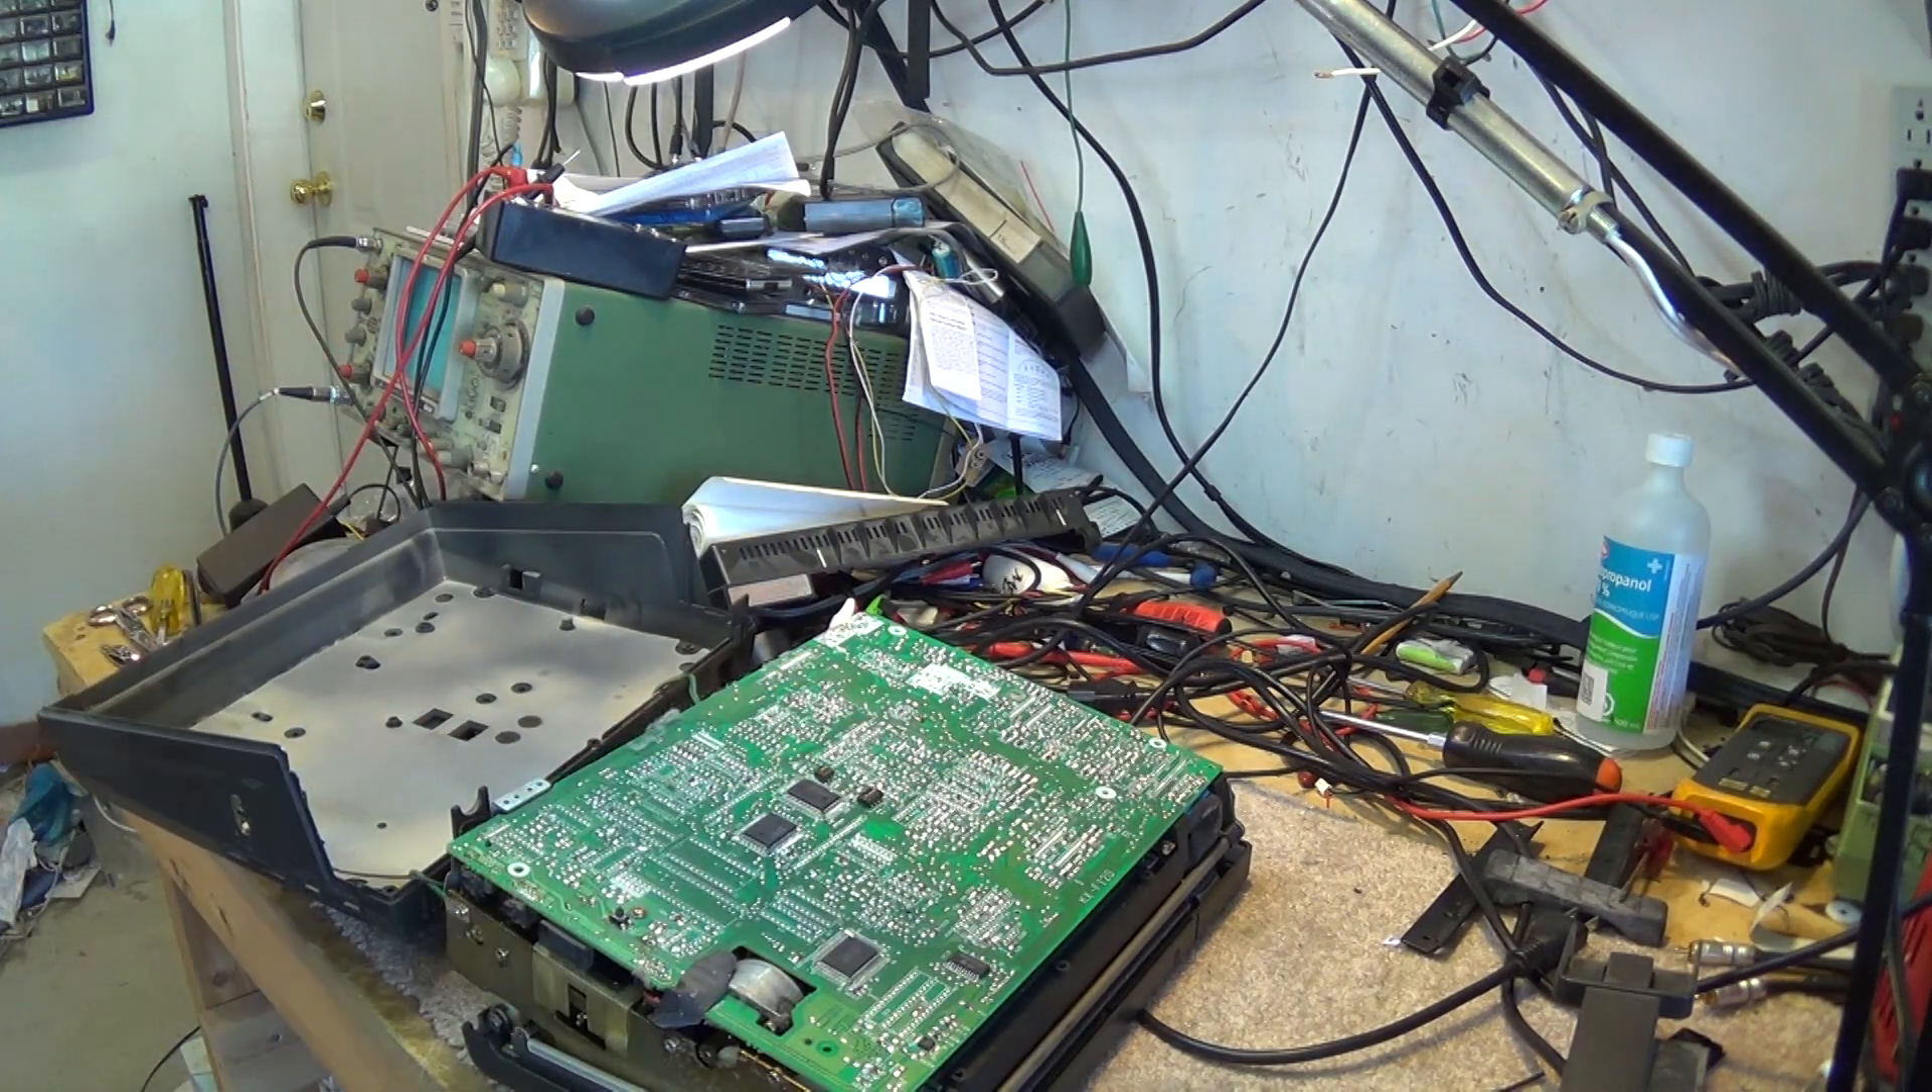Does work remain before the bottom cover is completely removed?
No.